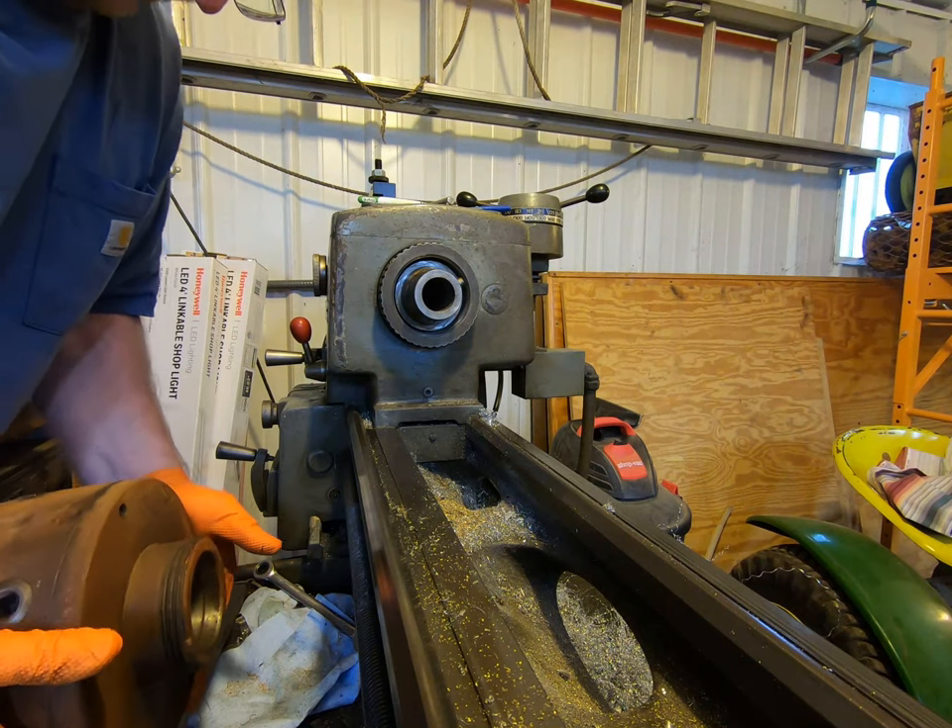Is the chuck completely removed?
Yes.